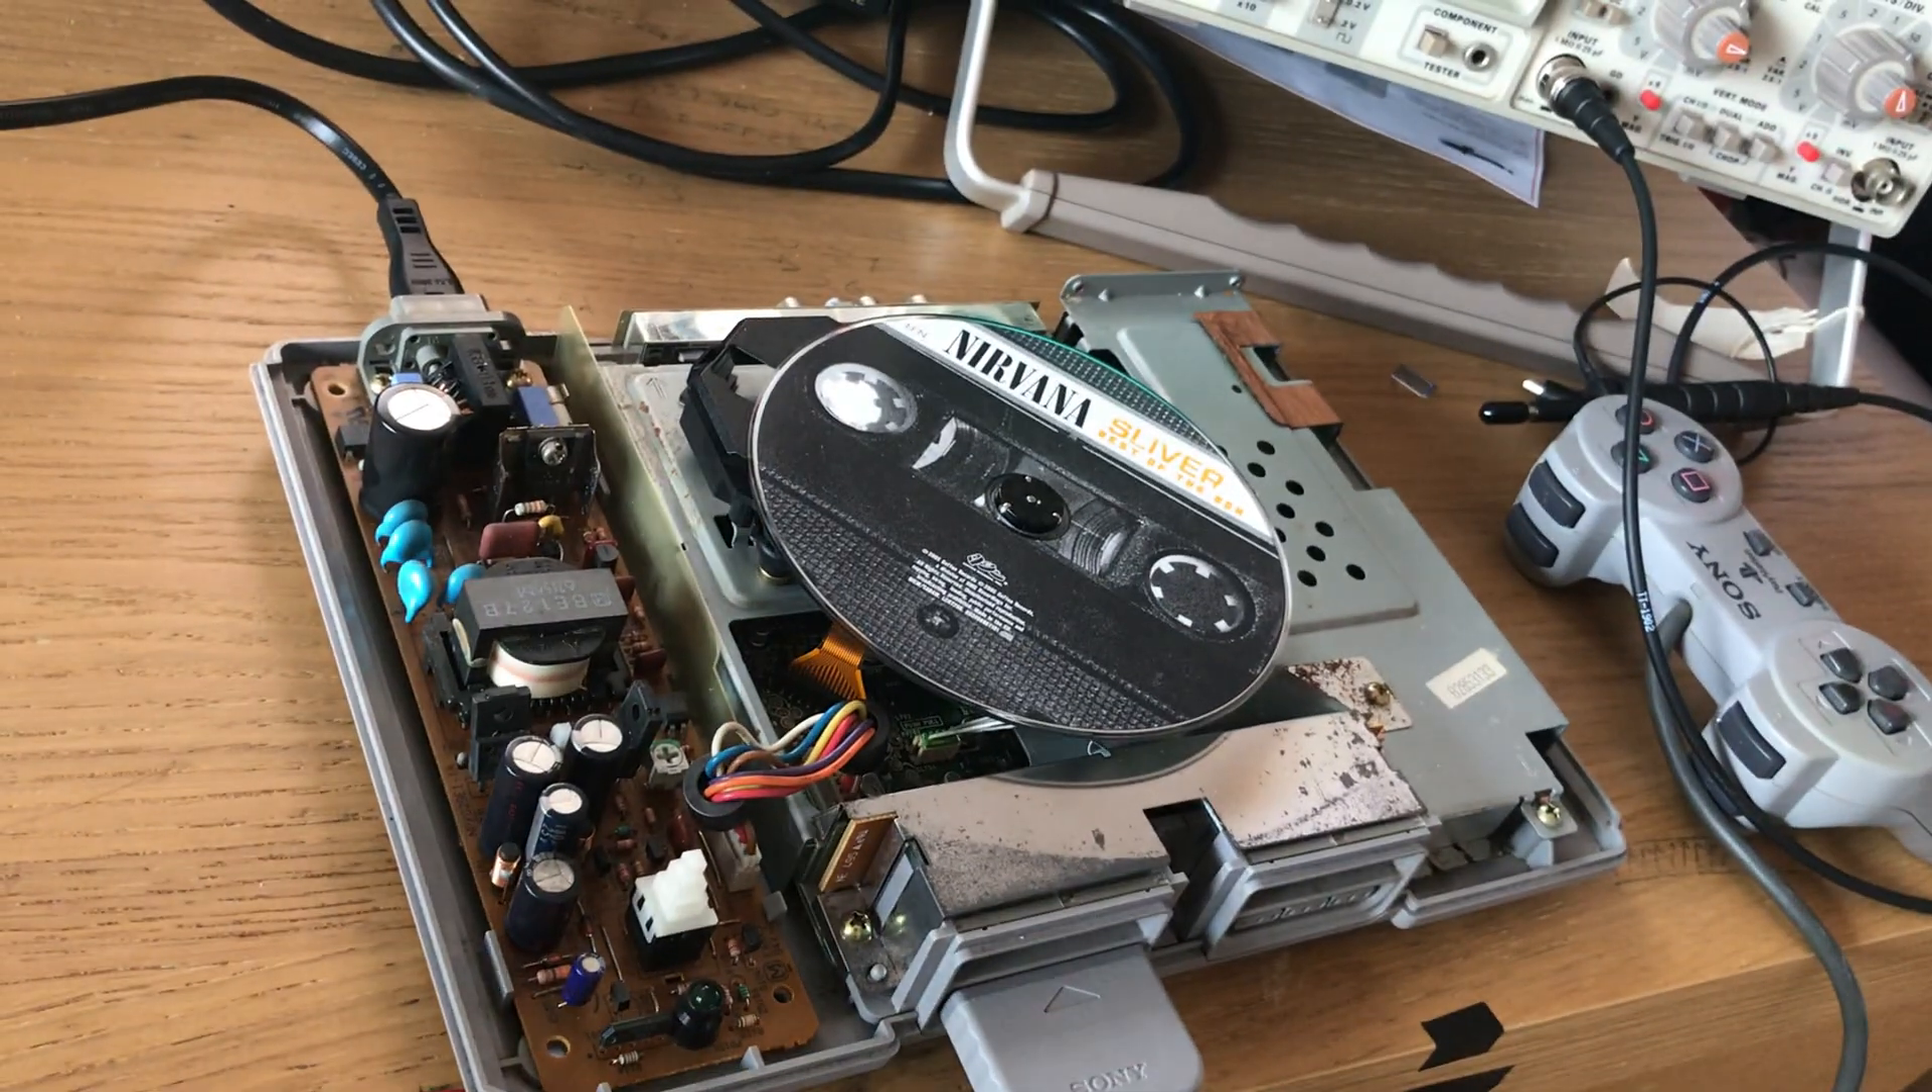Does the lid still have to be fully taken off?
No.